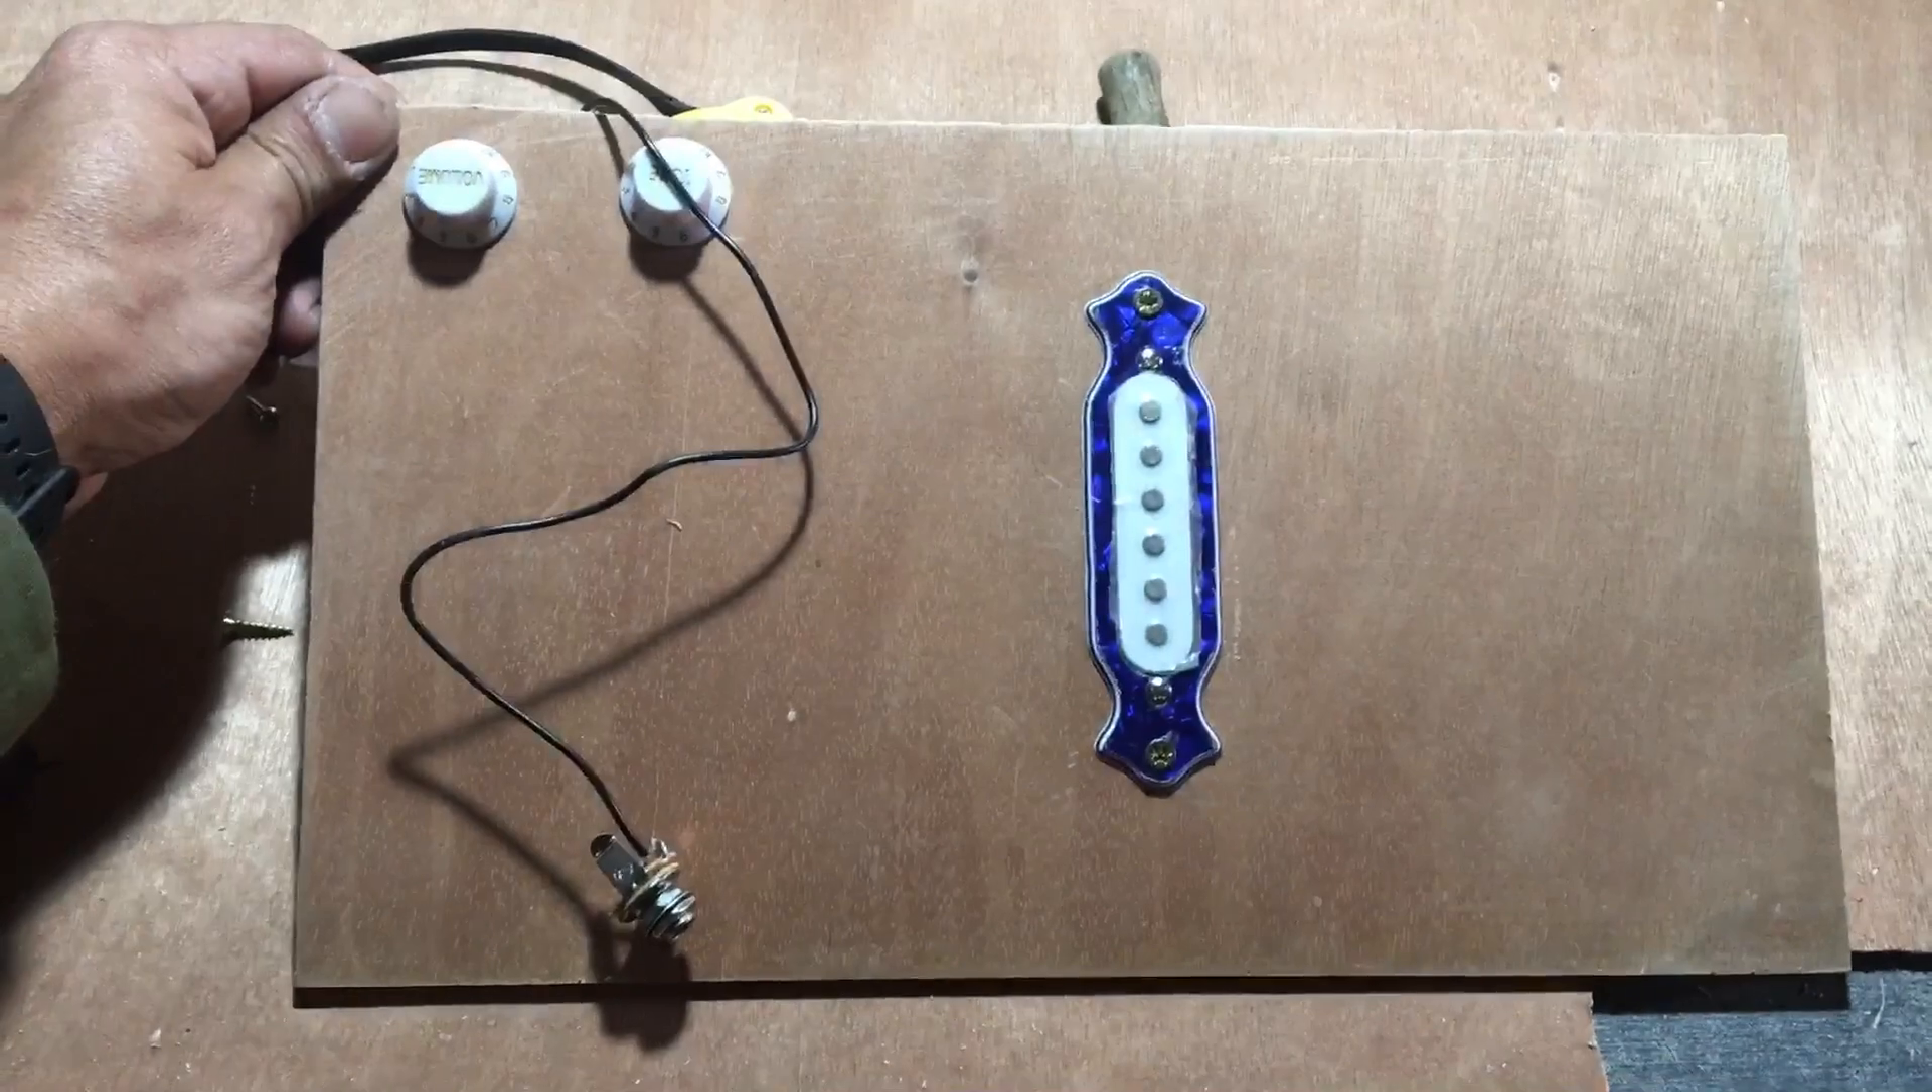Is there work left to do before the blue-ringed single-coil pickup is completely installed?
No.